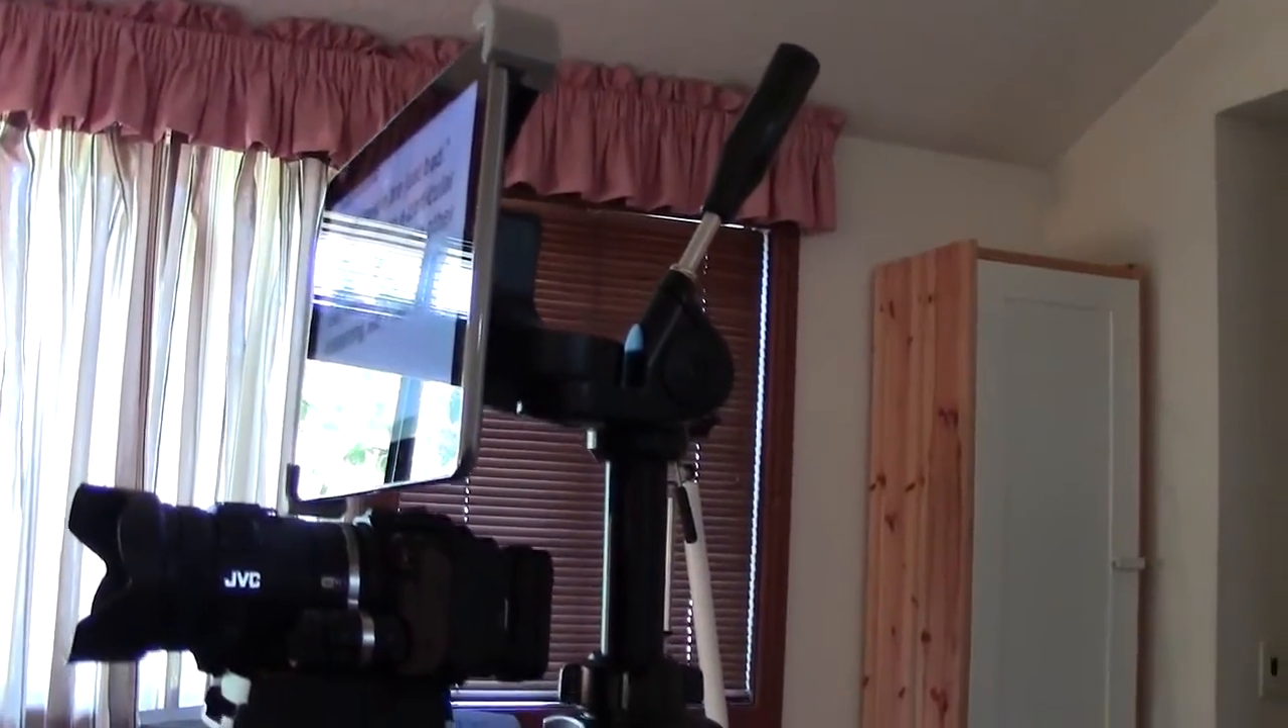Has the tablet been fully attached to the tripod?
Yes.